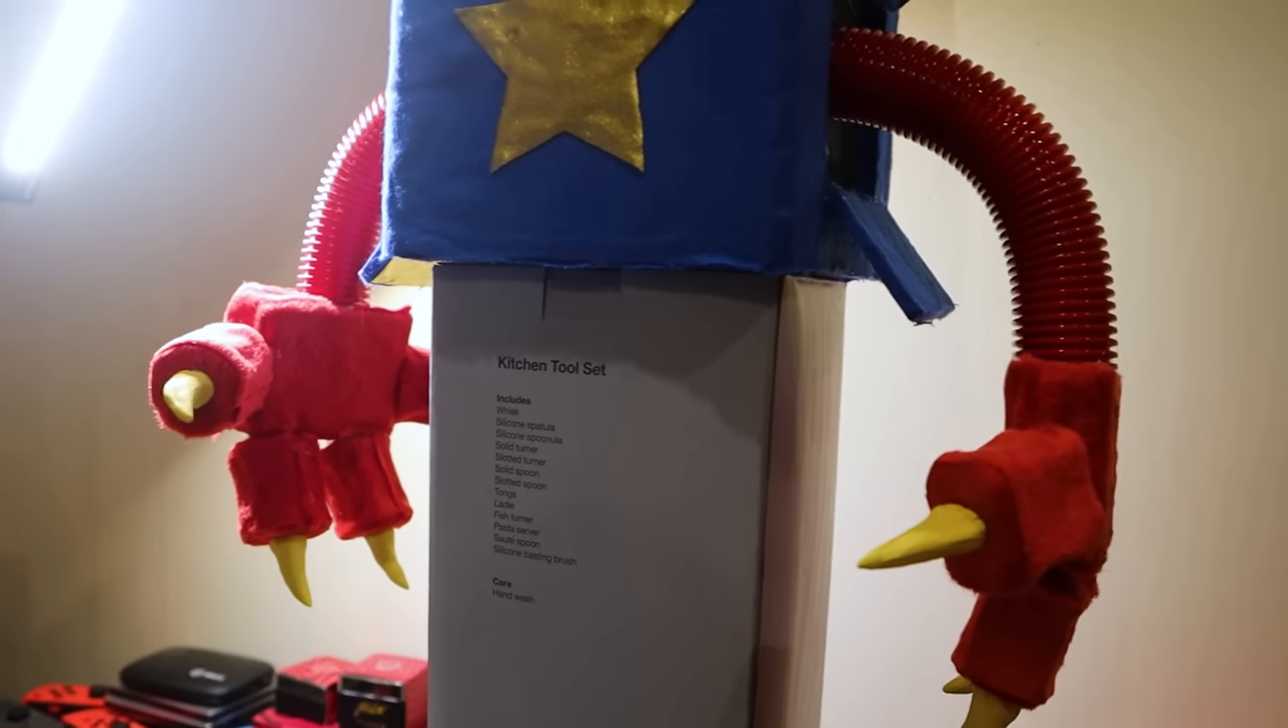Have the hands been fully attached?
Yes.